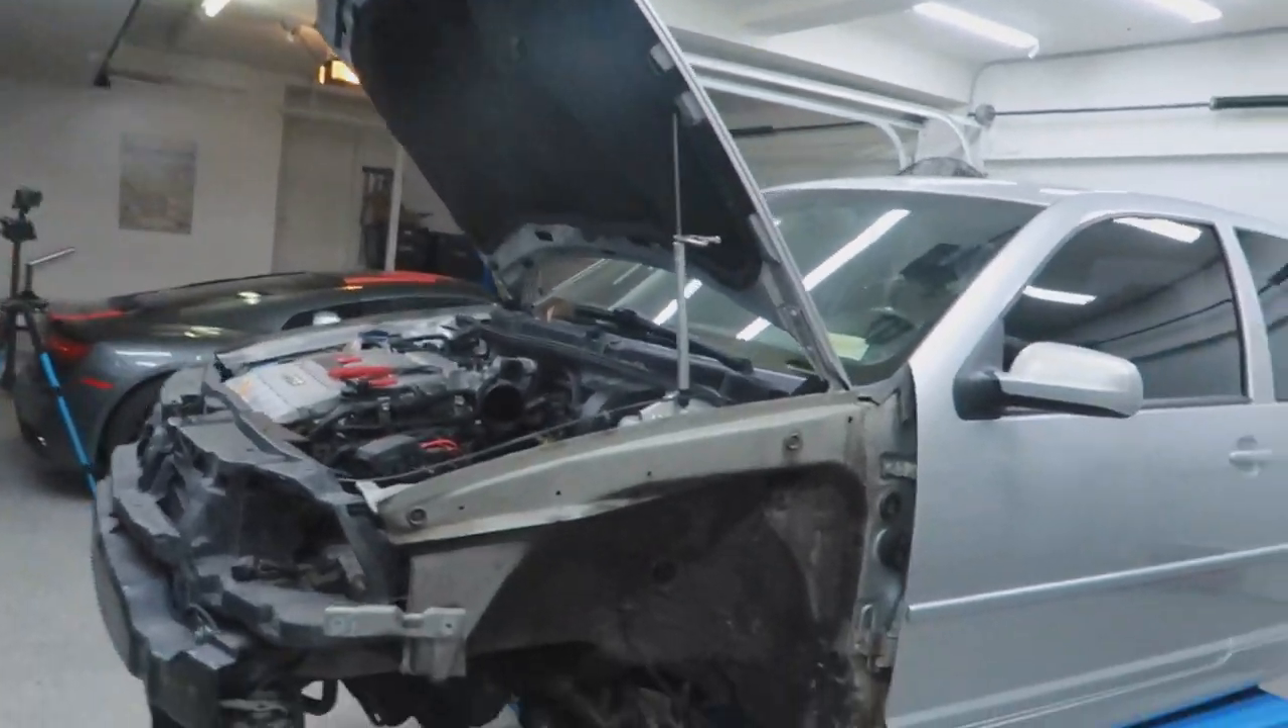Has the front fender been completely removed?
Yes.